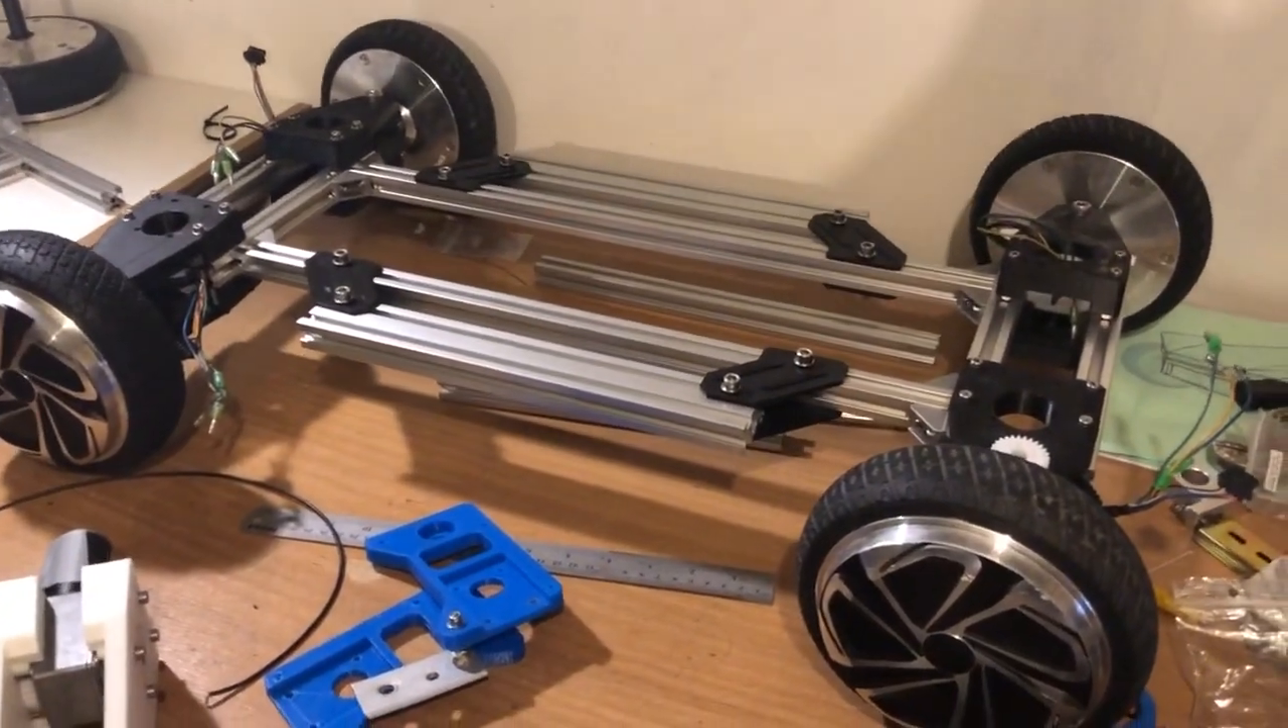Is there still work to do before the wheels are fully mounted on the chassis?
No.